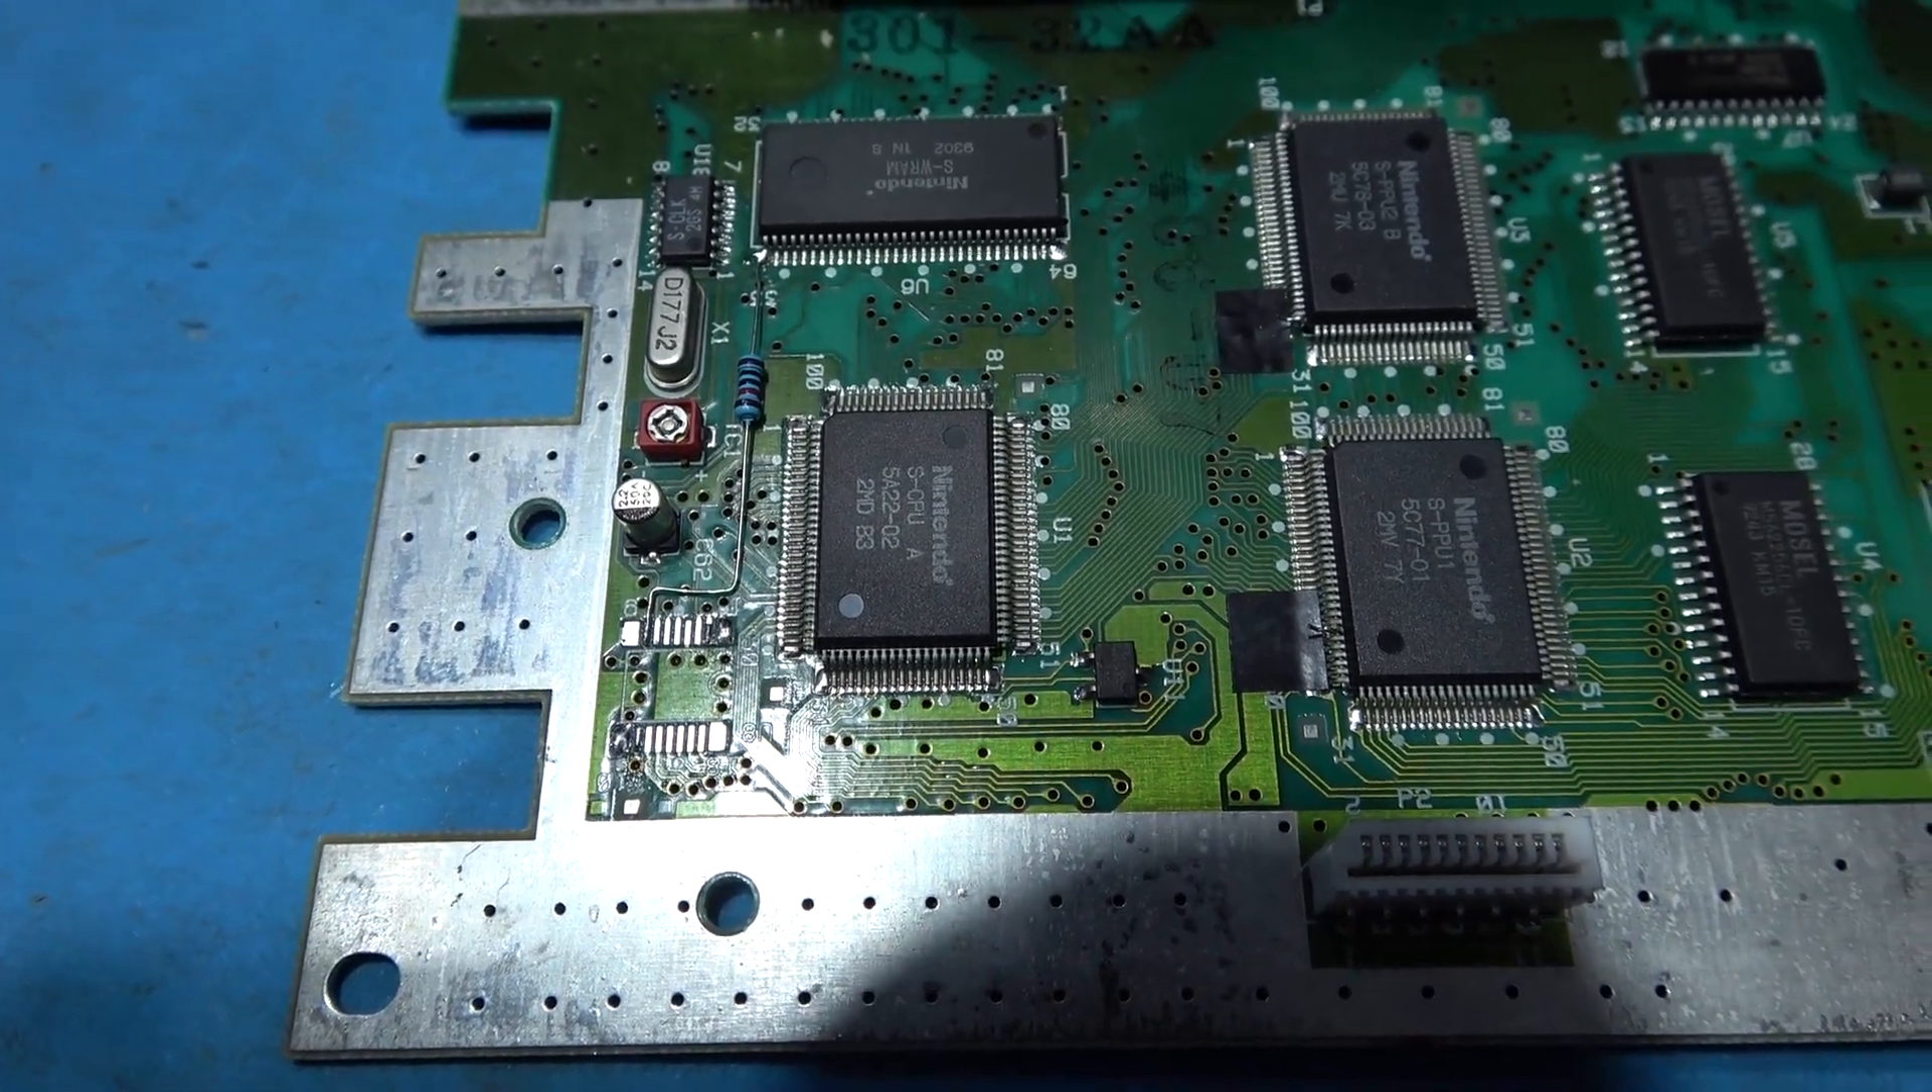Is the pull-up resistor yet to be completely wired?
No.